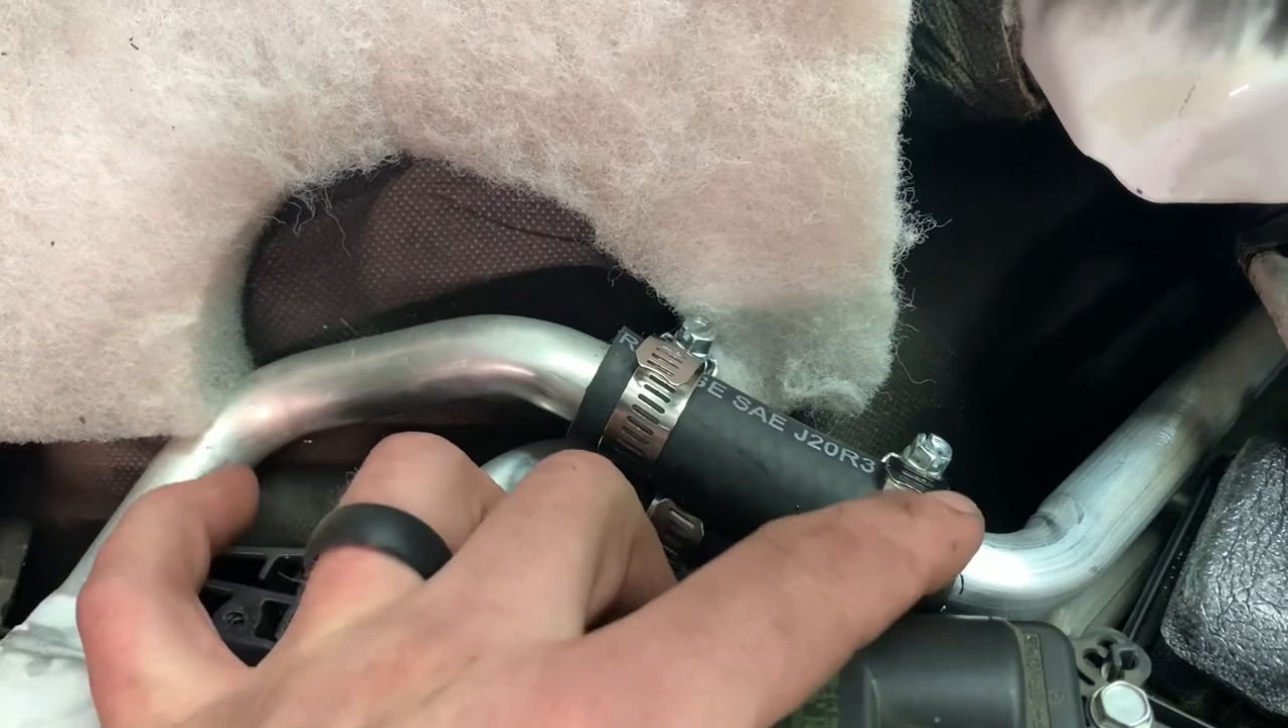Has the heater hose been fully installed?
Yes.